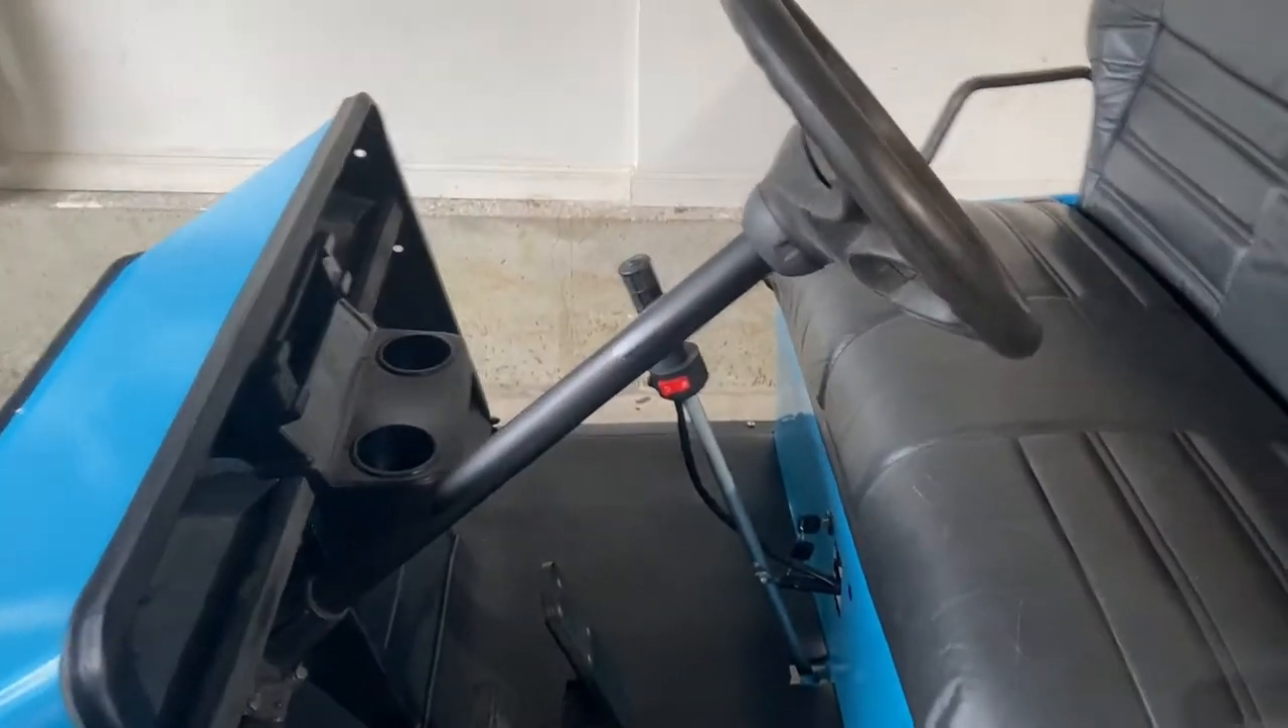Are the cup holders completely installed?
Yes.